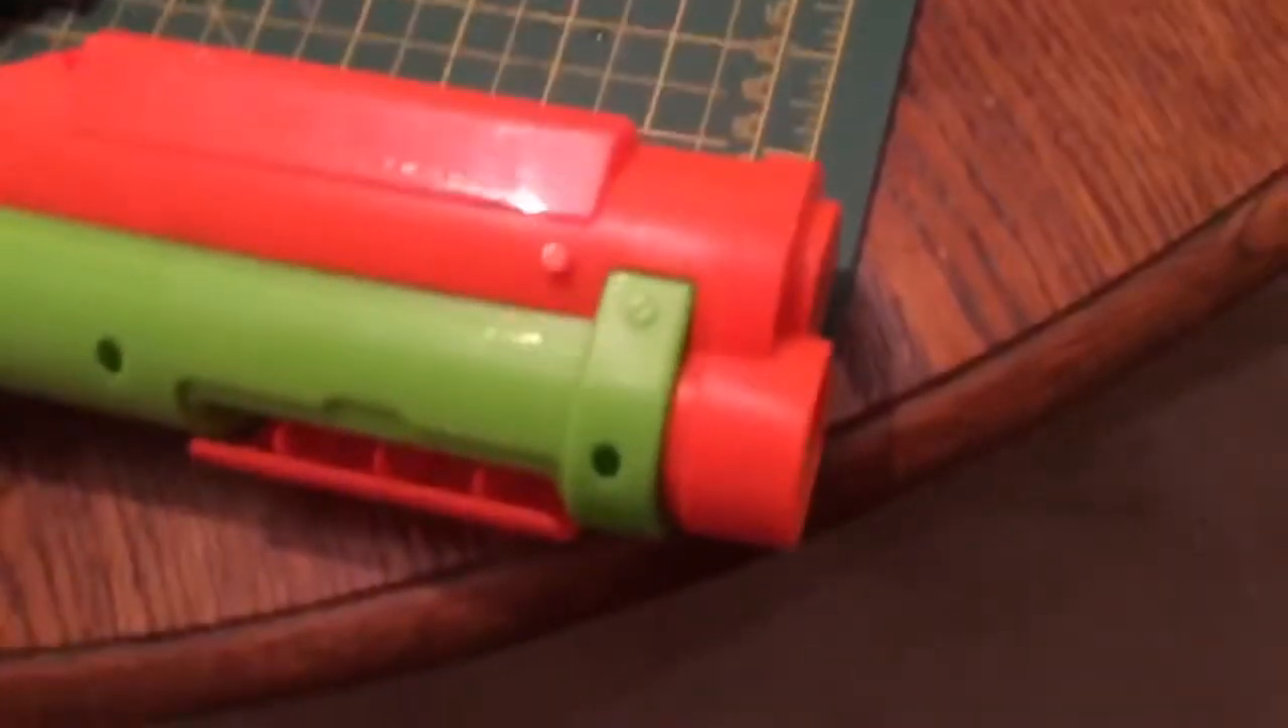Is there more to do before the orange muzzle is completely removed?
Yes.